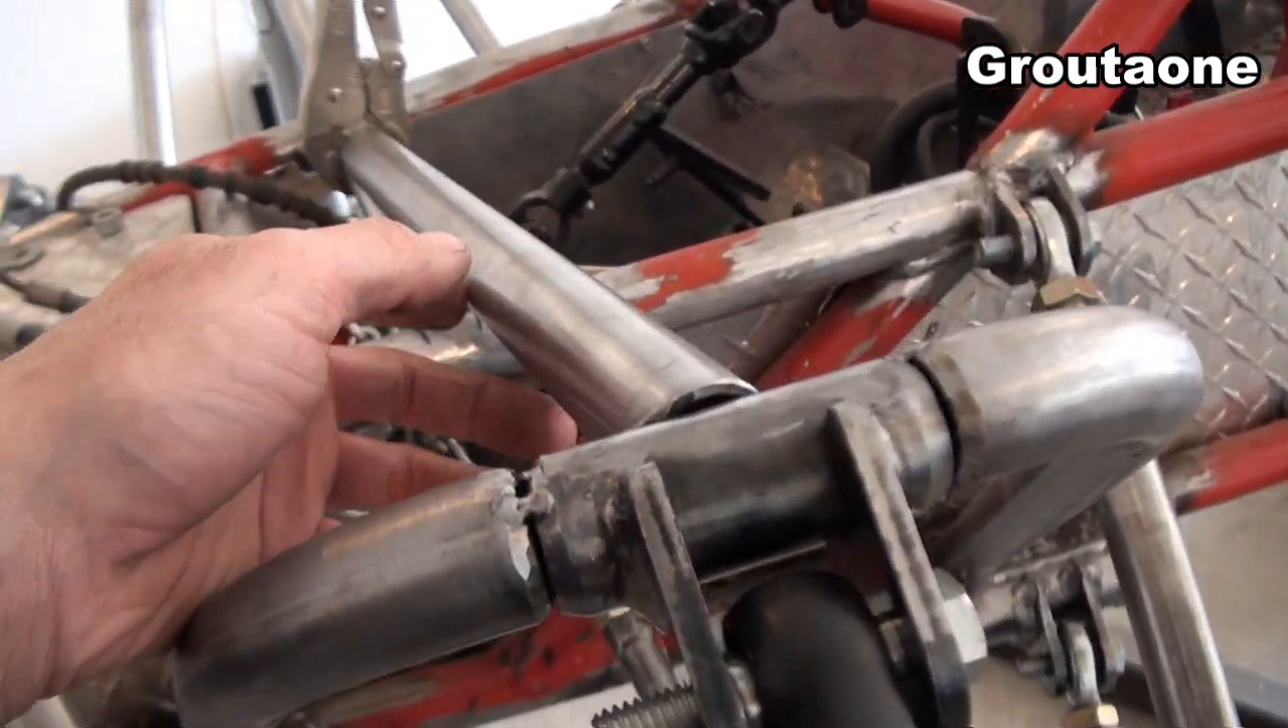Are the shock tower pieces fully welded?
No.